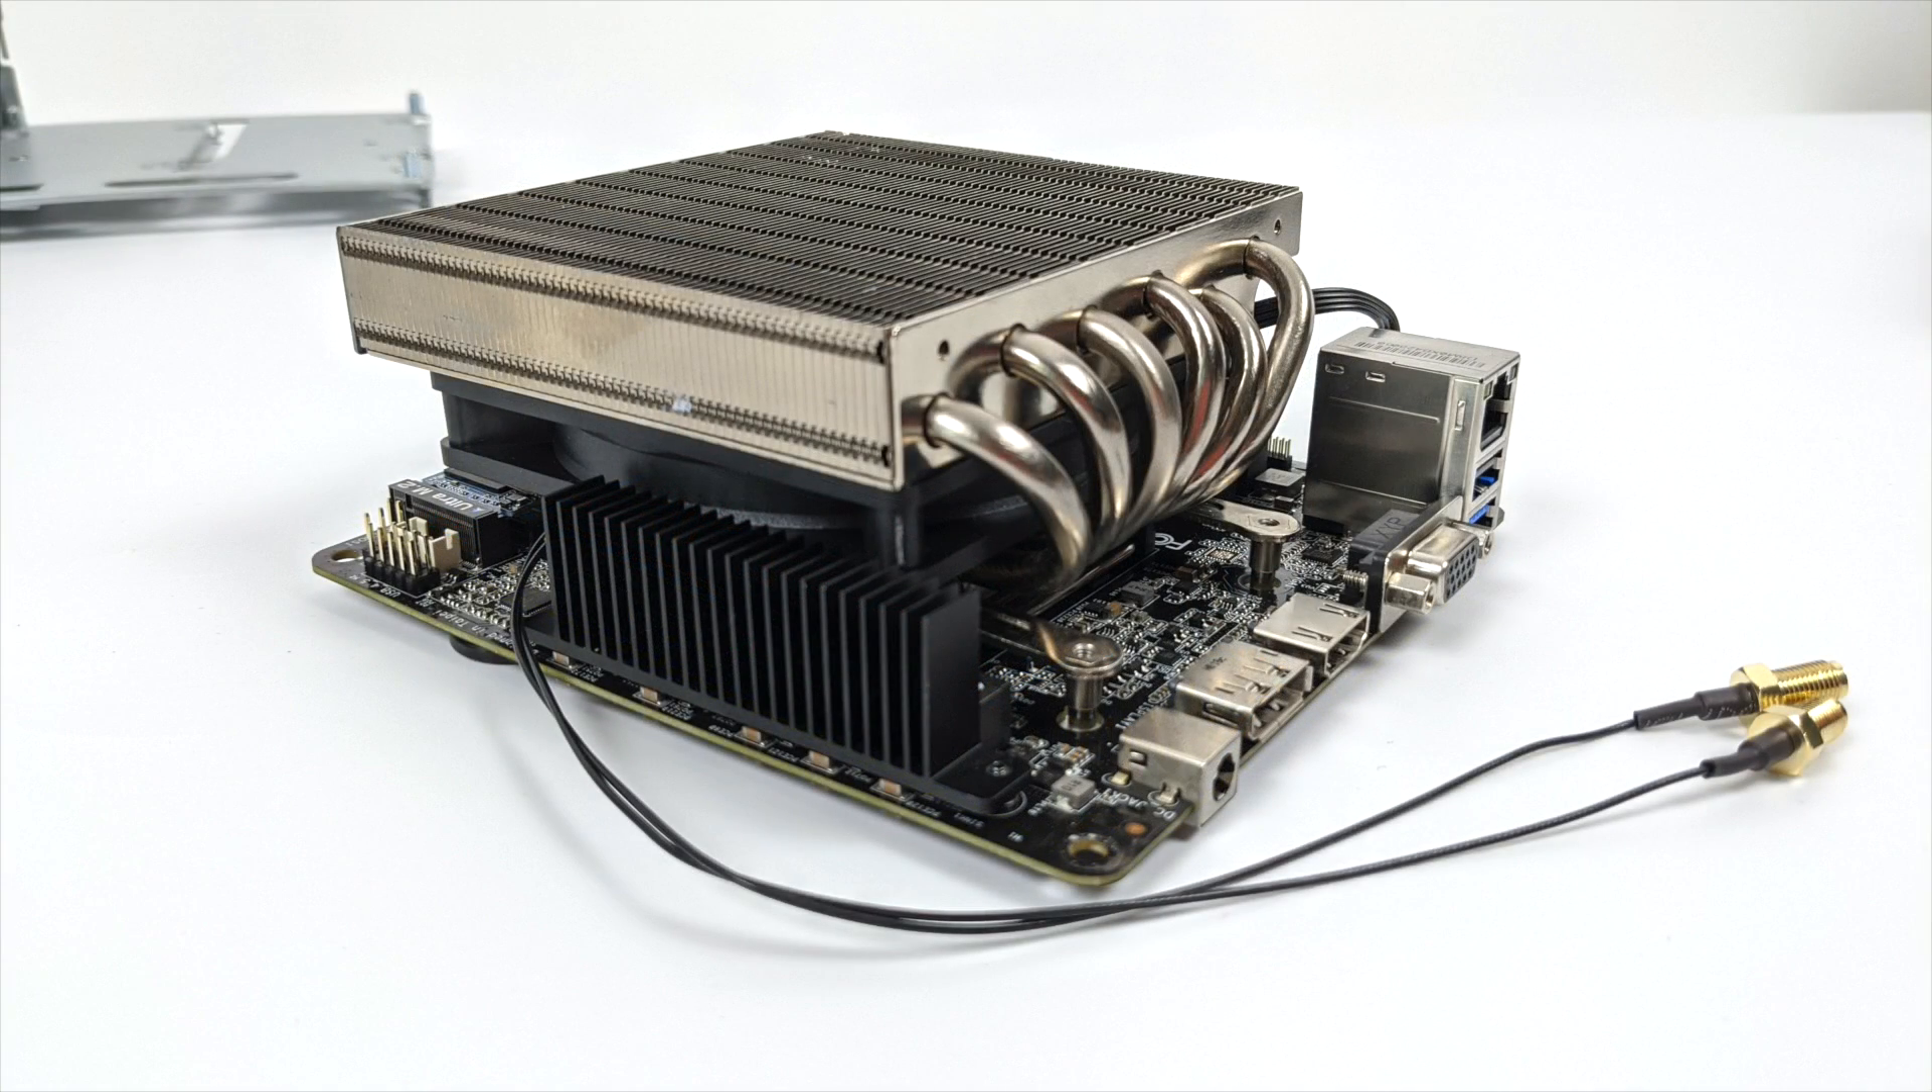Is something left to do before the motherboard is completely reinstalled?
Yes.